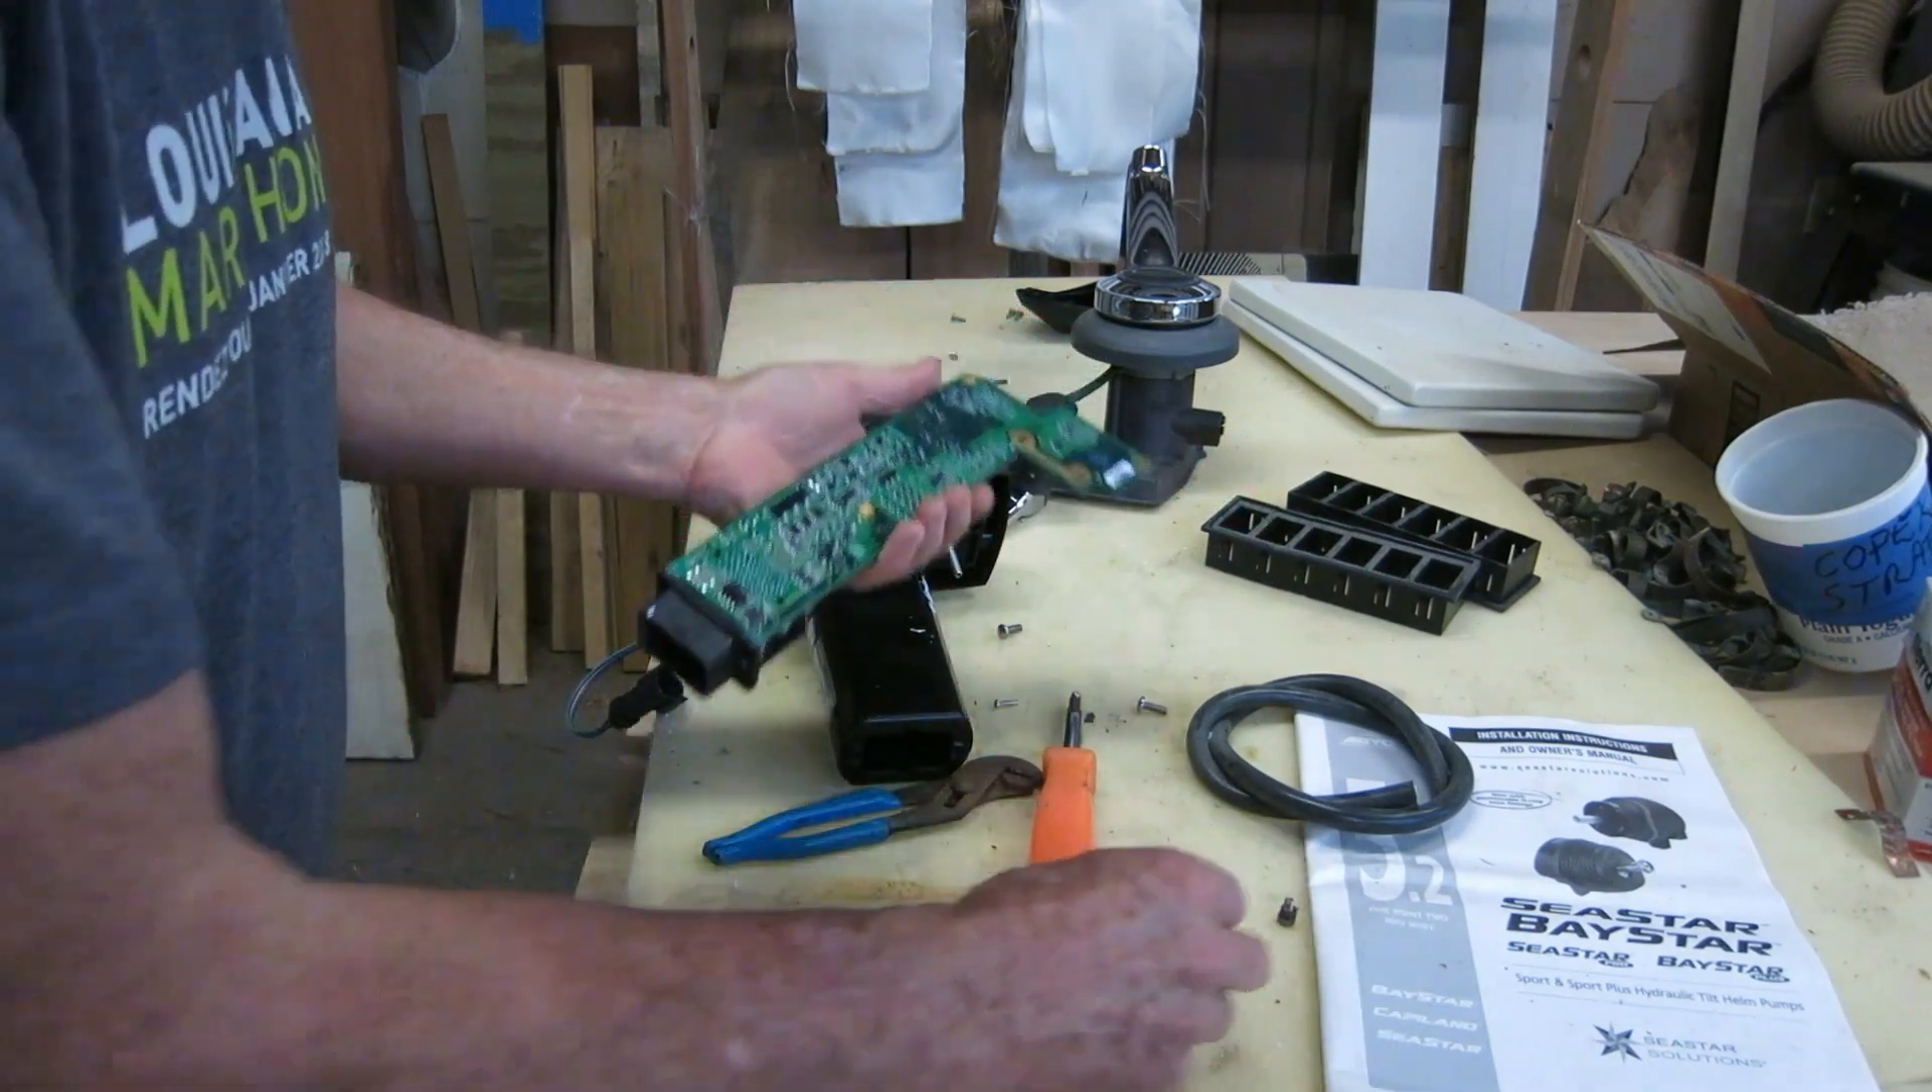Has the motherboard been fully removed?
Yes.